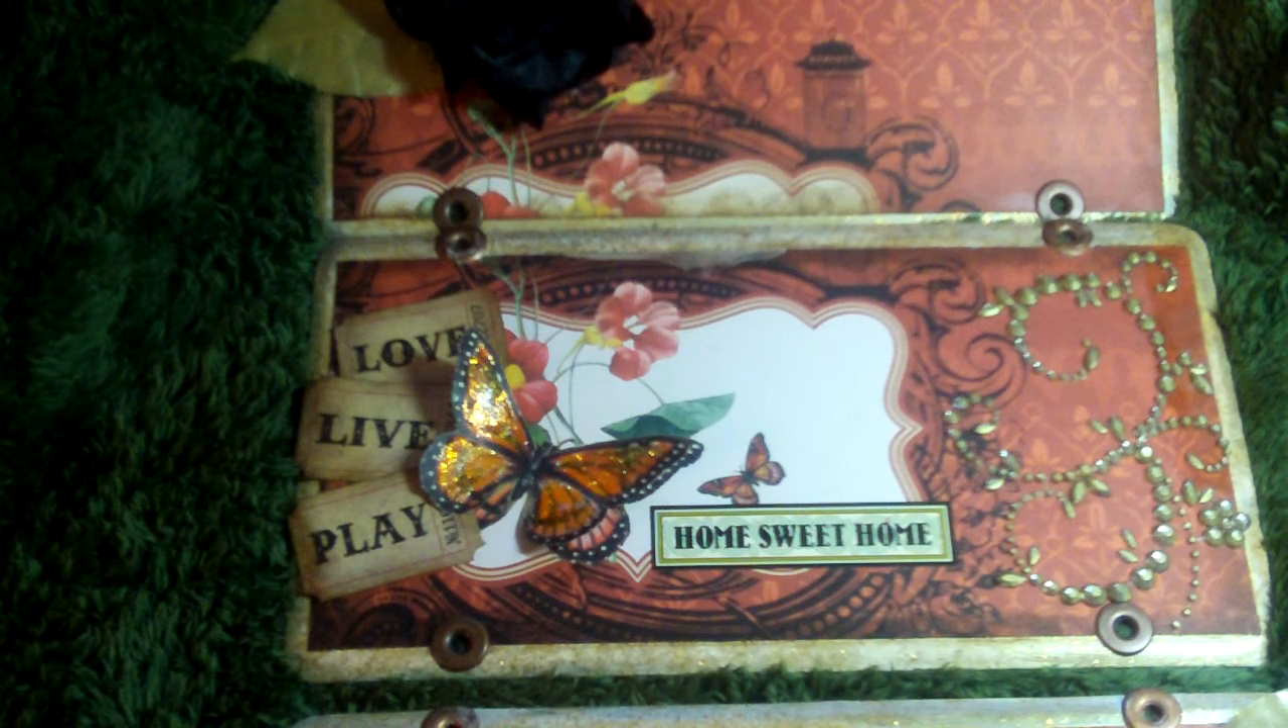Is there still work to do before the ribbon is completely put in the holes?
Yes.